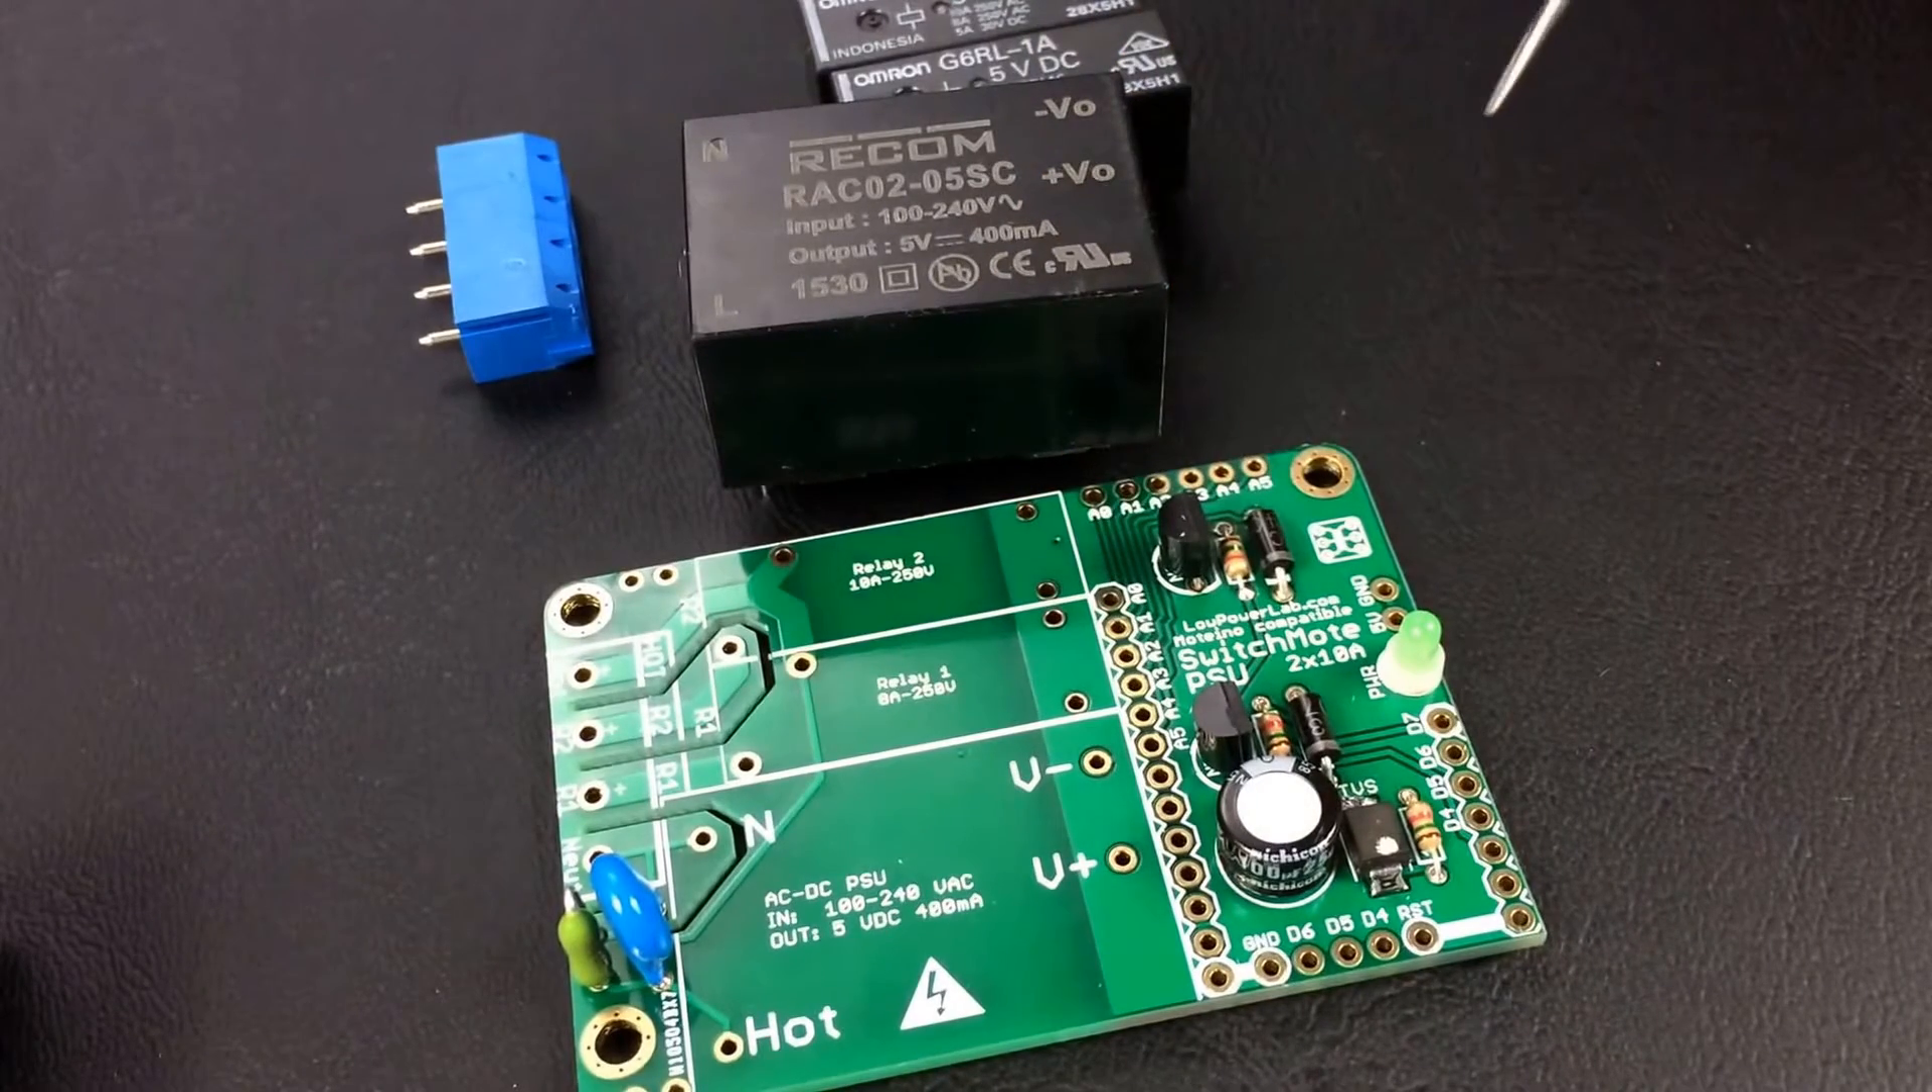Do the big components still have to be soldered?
Yes.